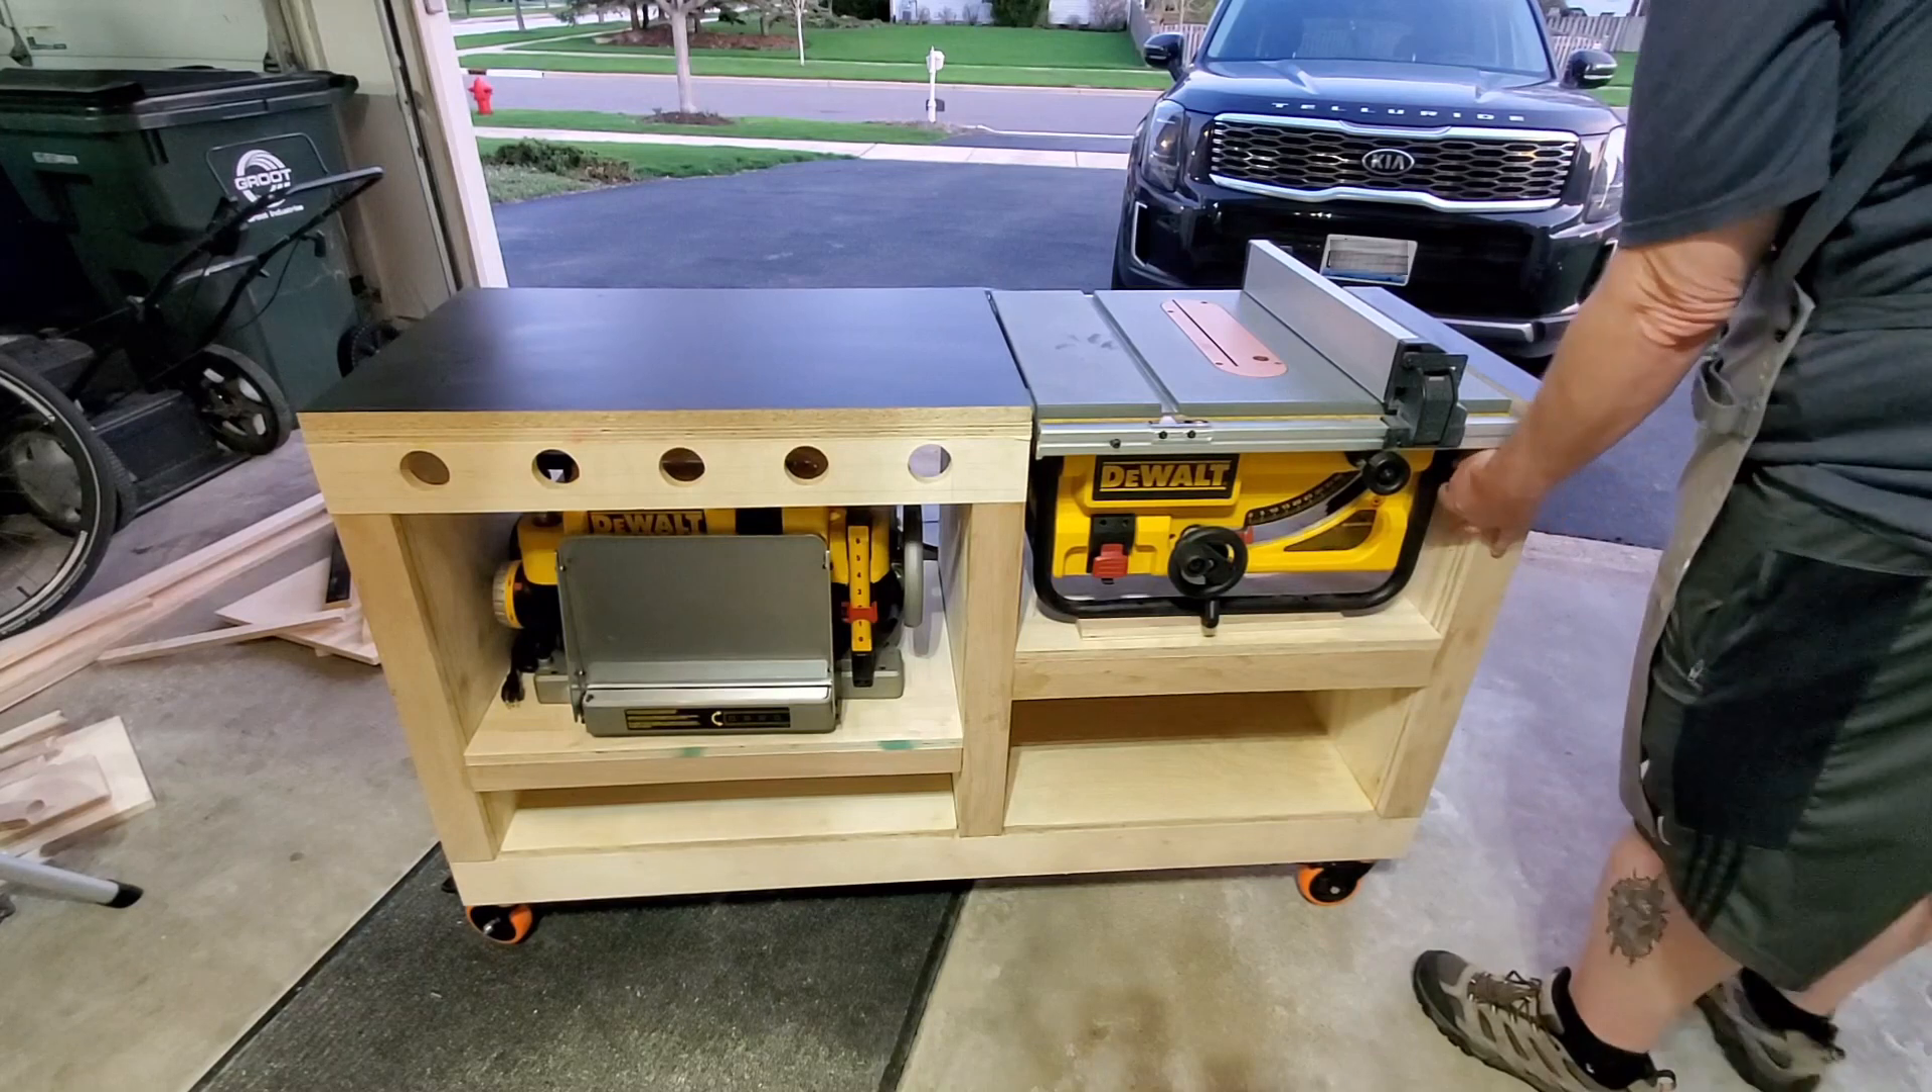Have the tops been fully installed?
Yes.